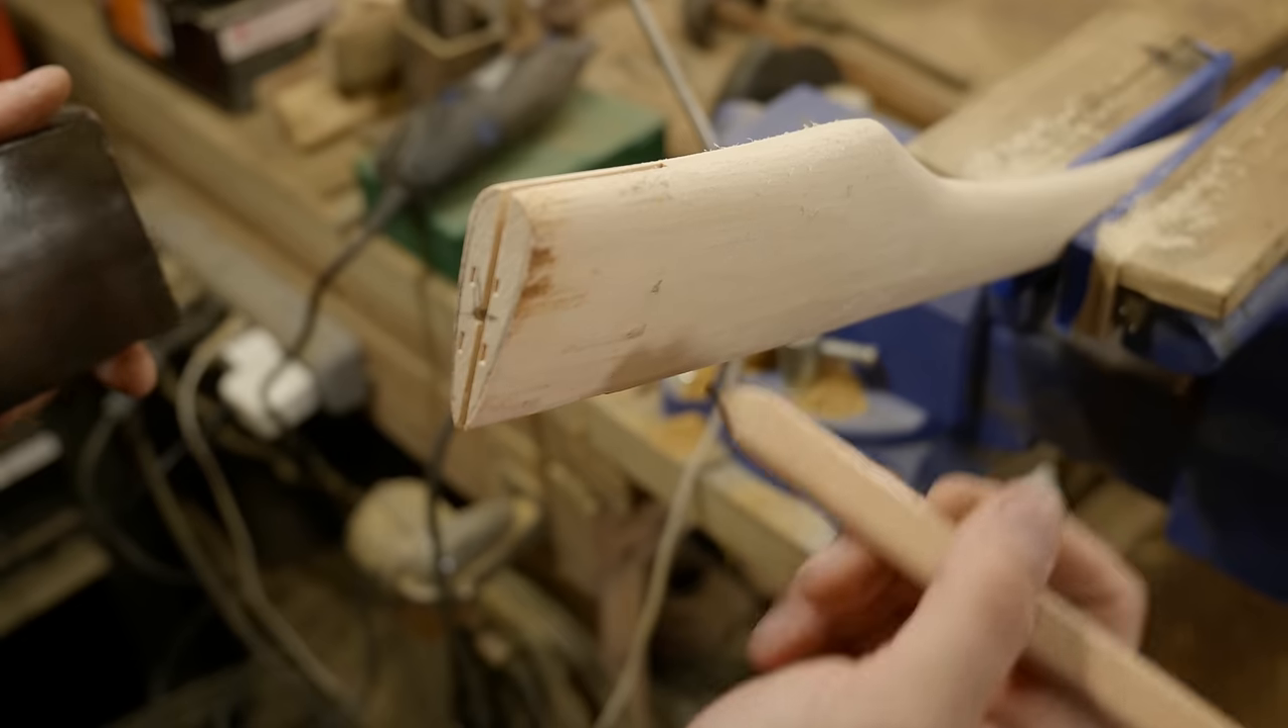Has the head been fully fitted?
No.